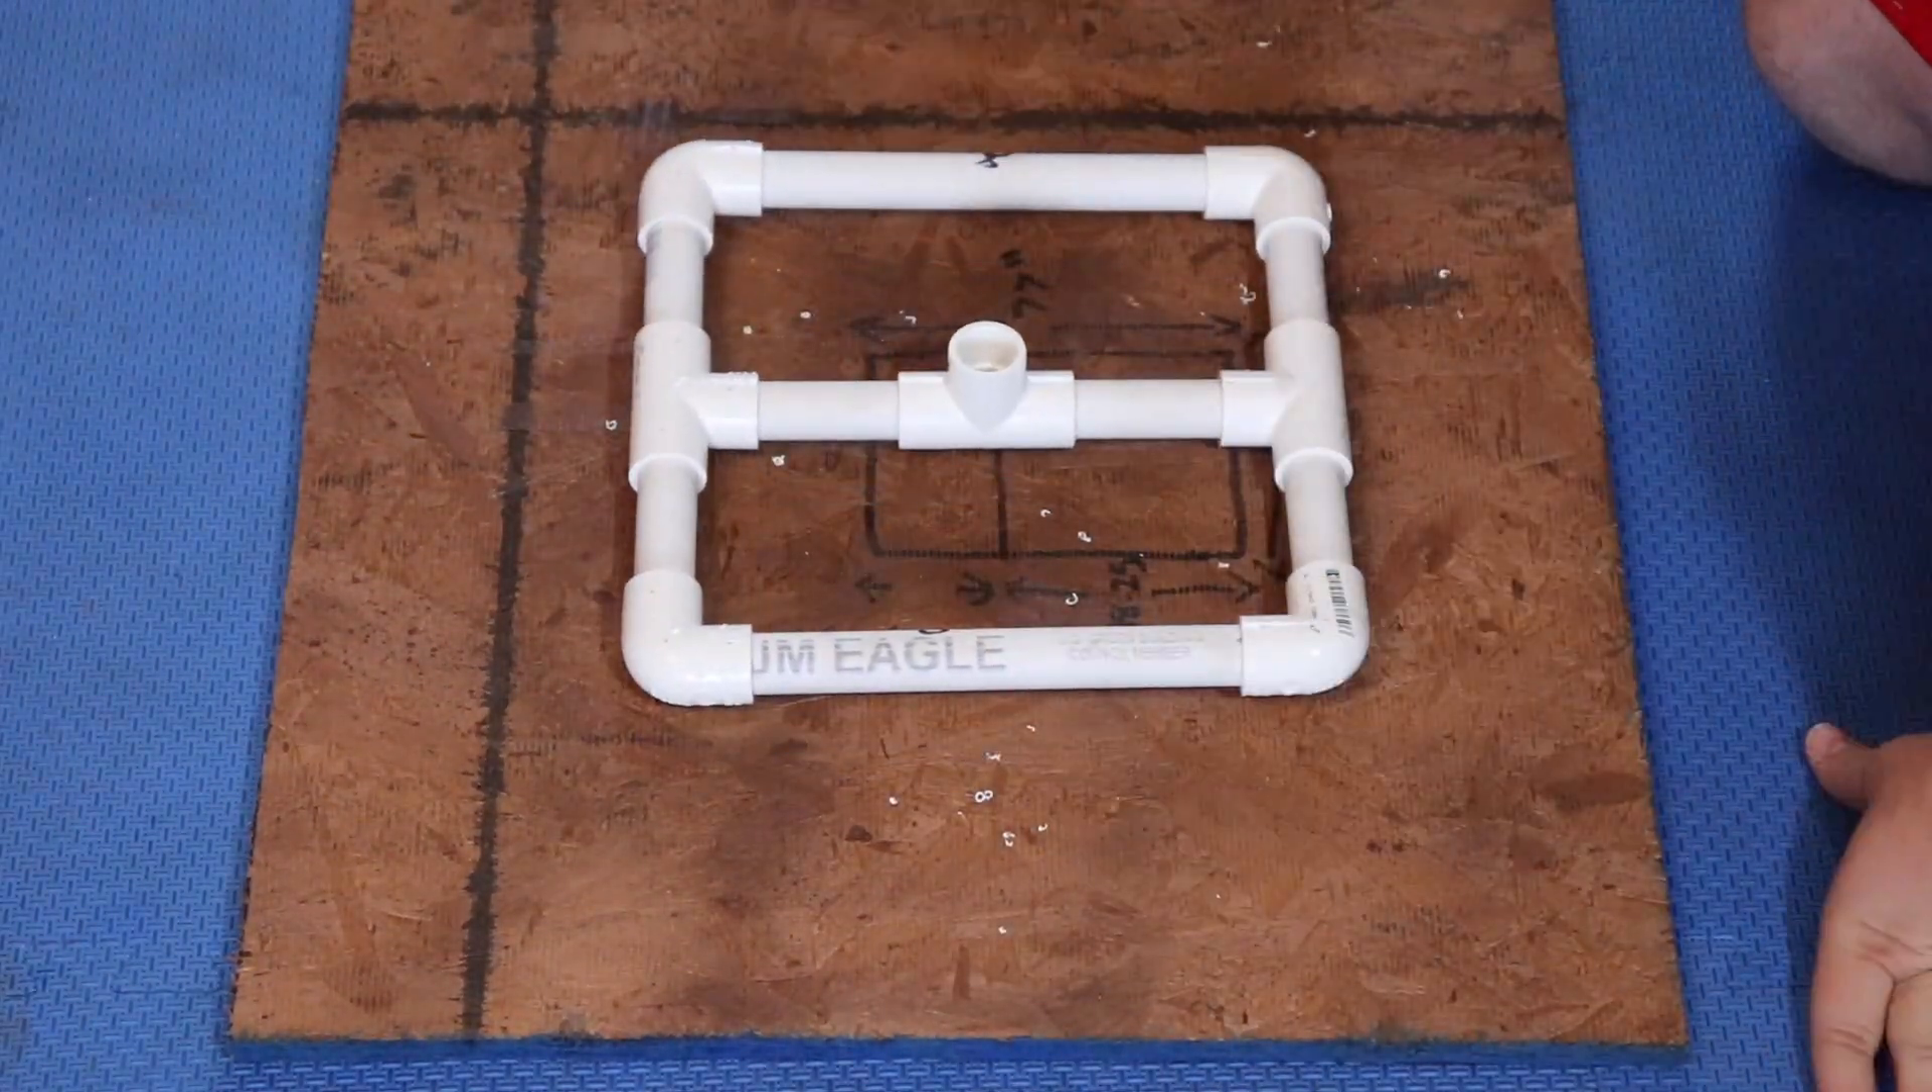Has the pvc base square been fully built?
Yes.